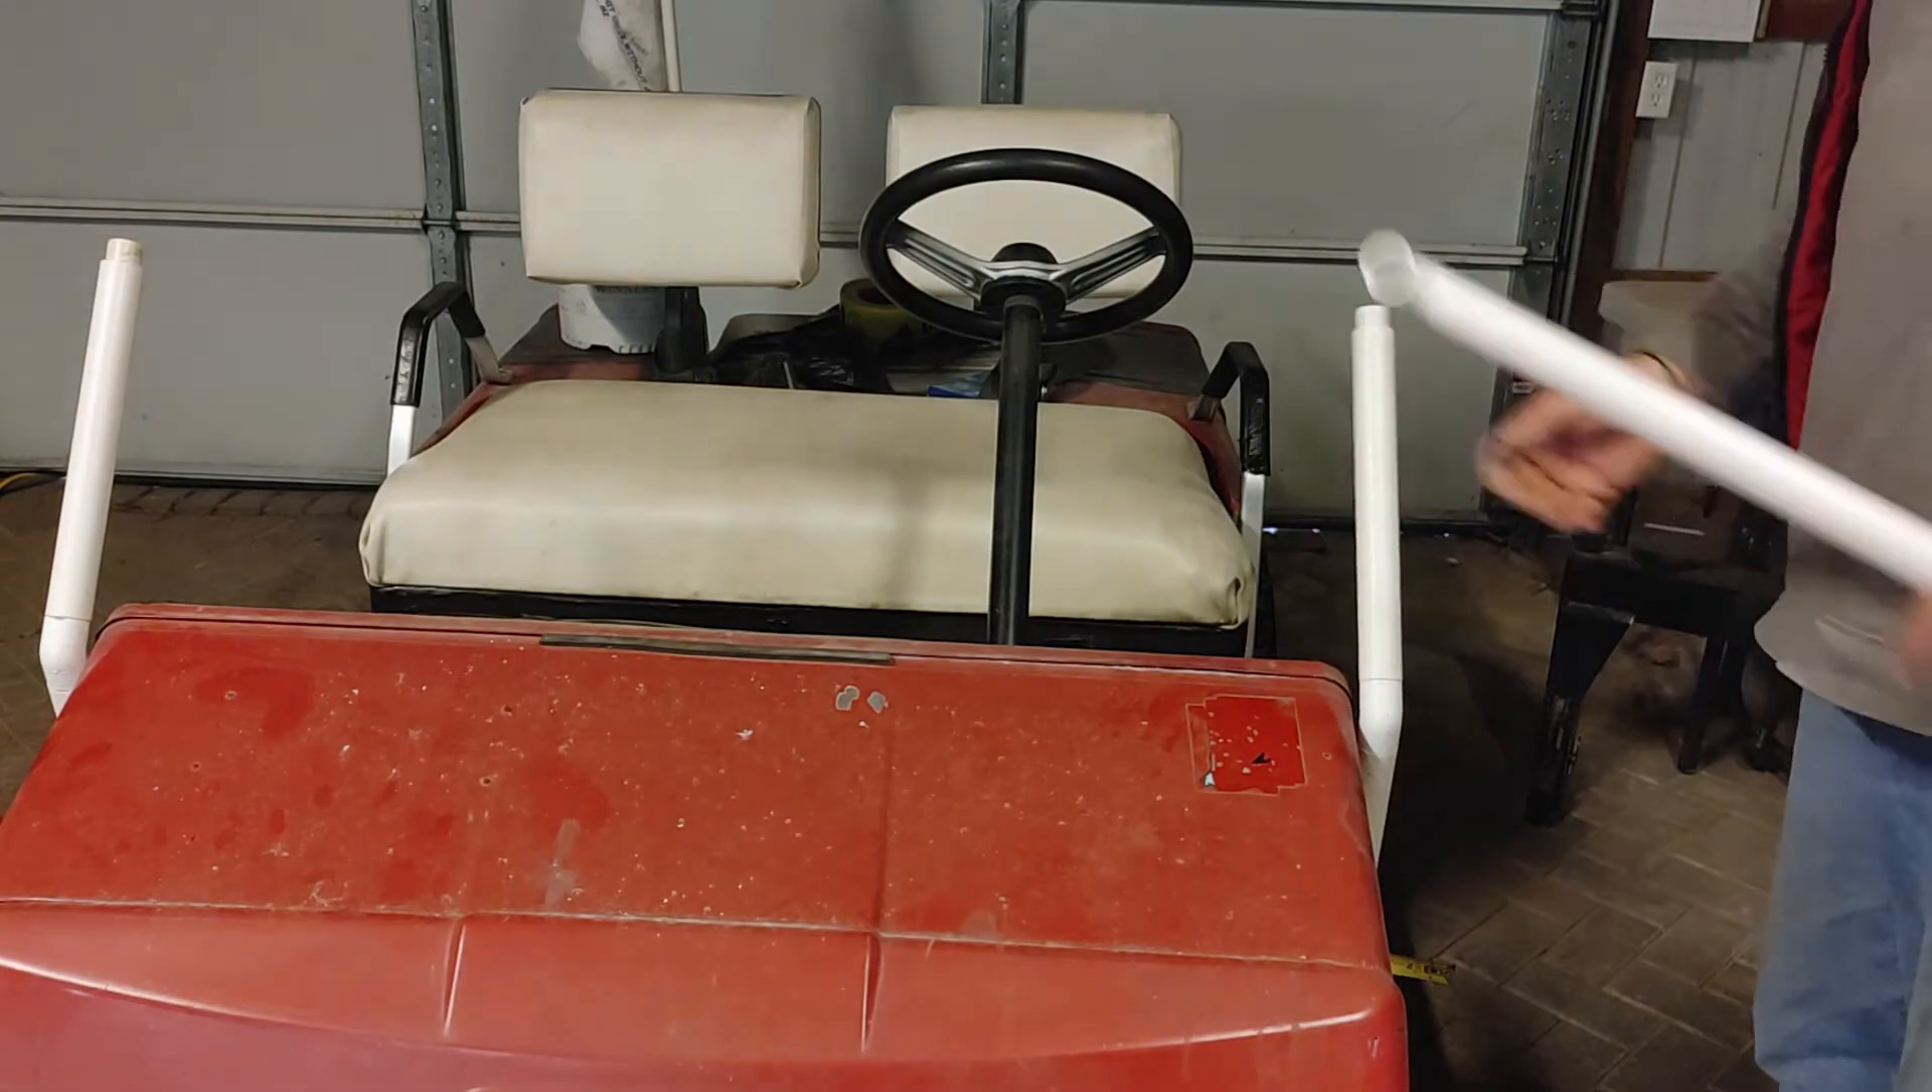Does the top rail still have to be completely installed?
Yes.